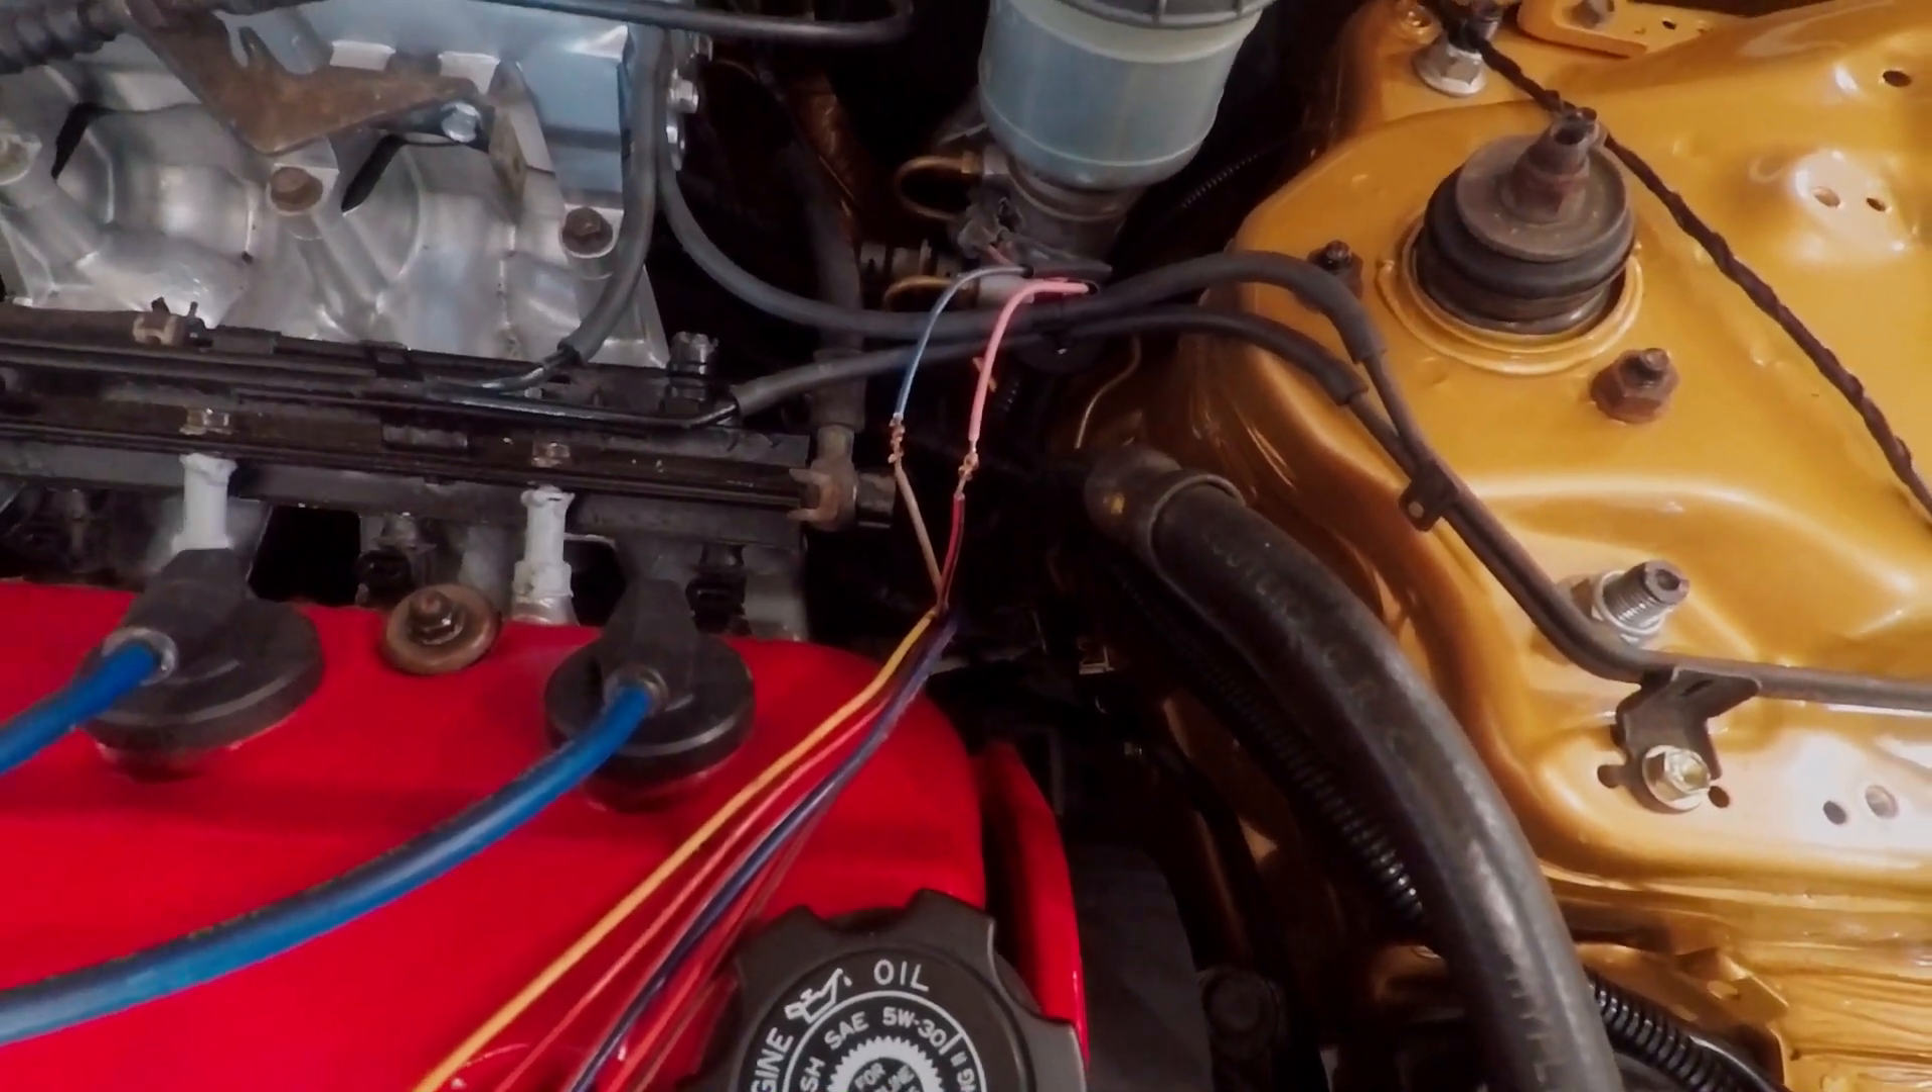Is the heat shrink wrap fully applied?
No.